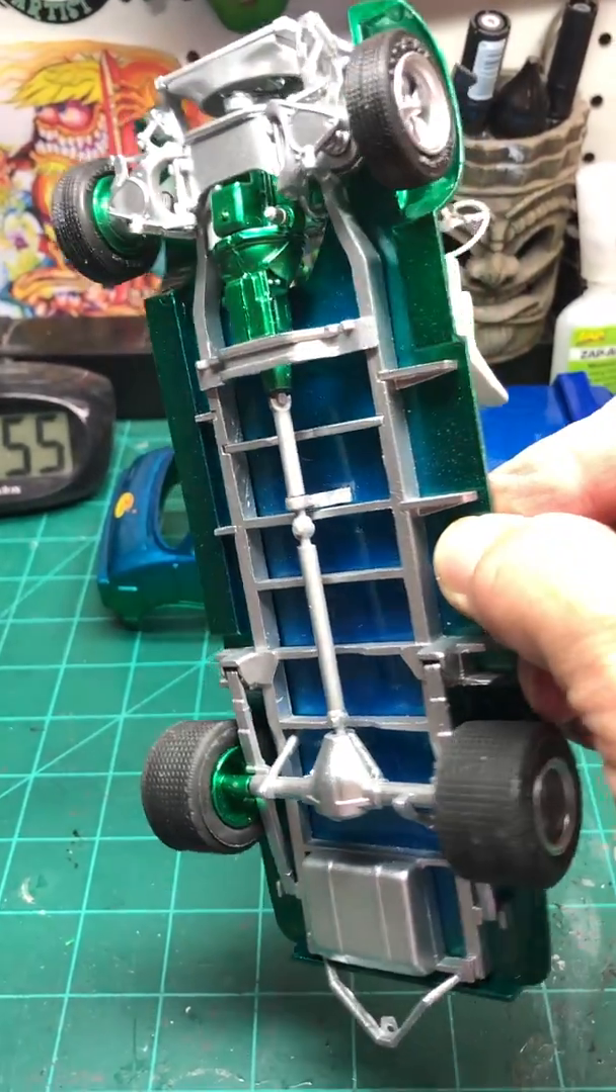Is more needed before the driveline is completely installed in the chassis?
No.